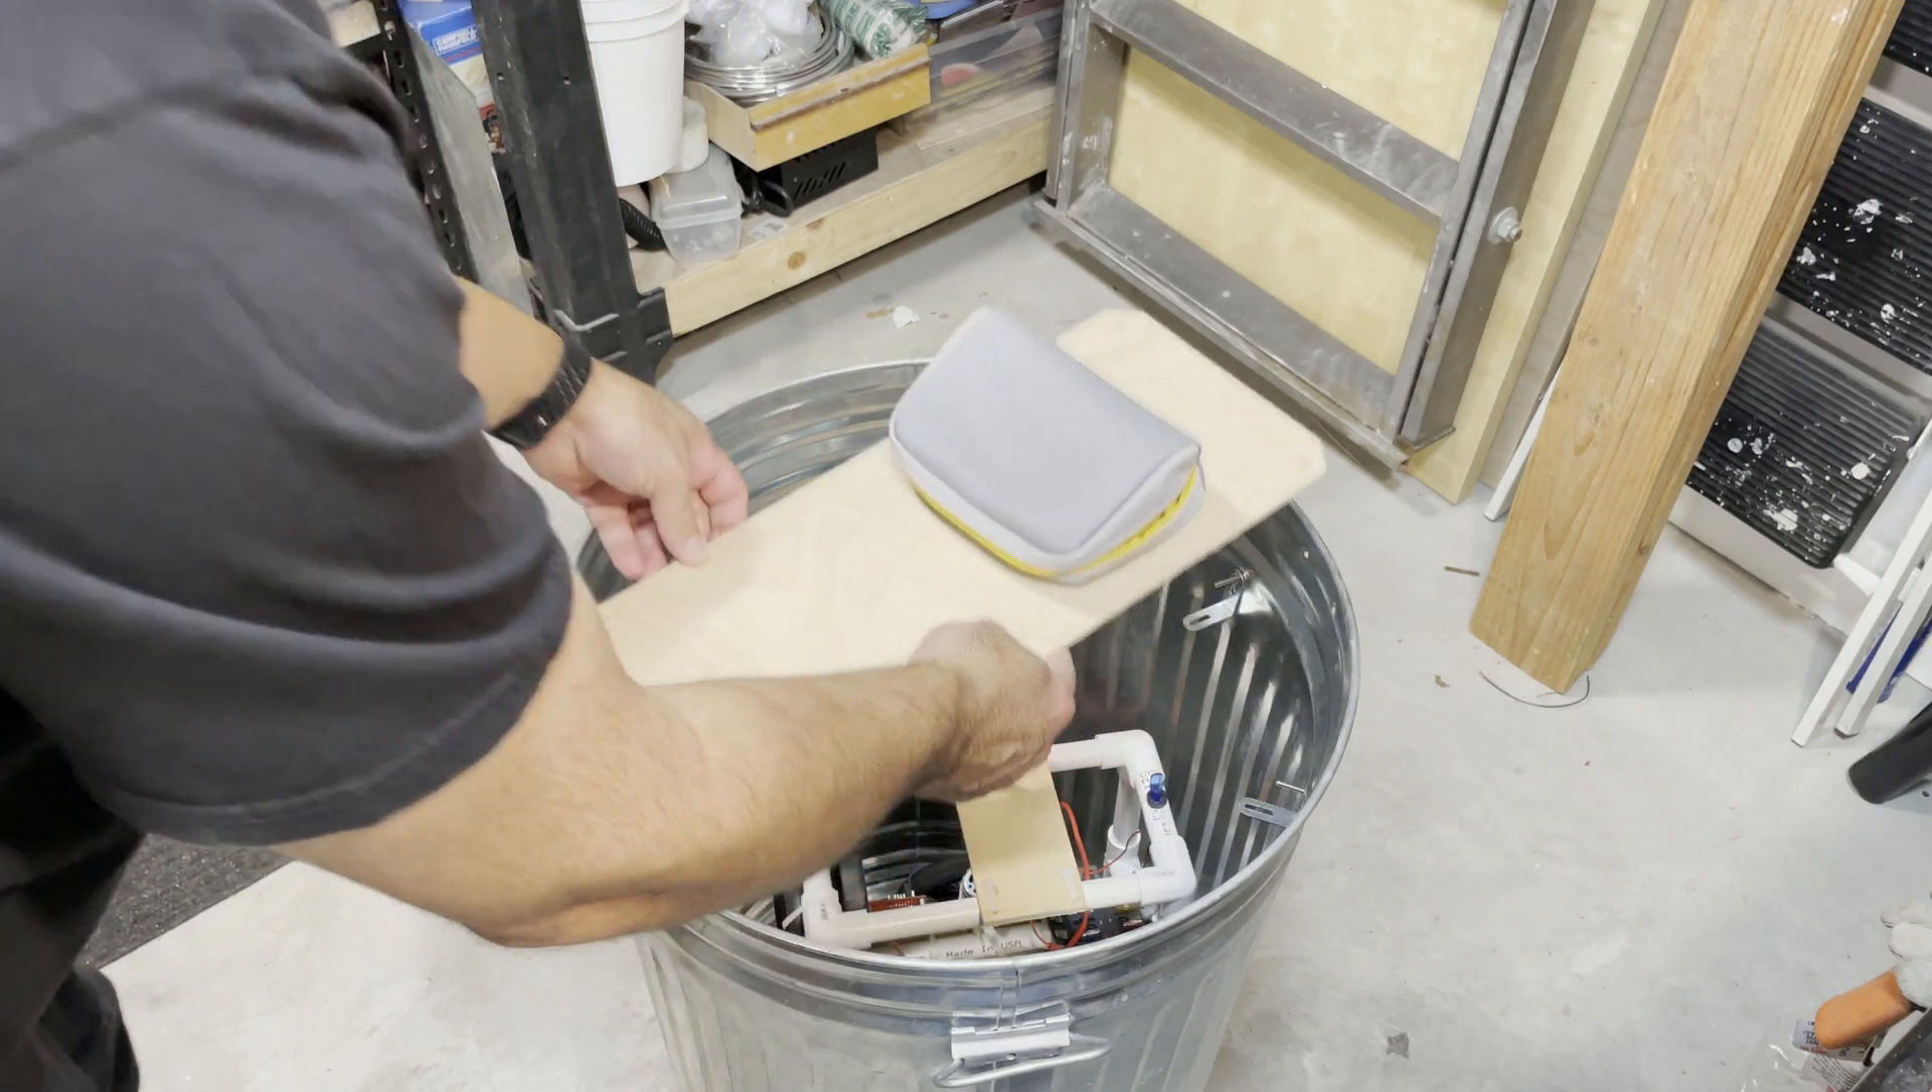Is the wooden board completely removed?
No.